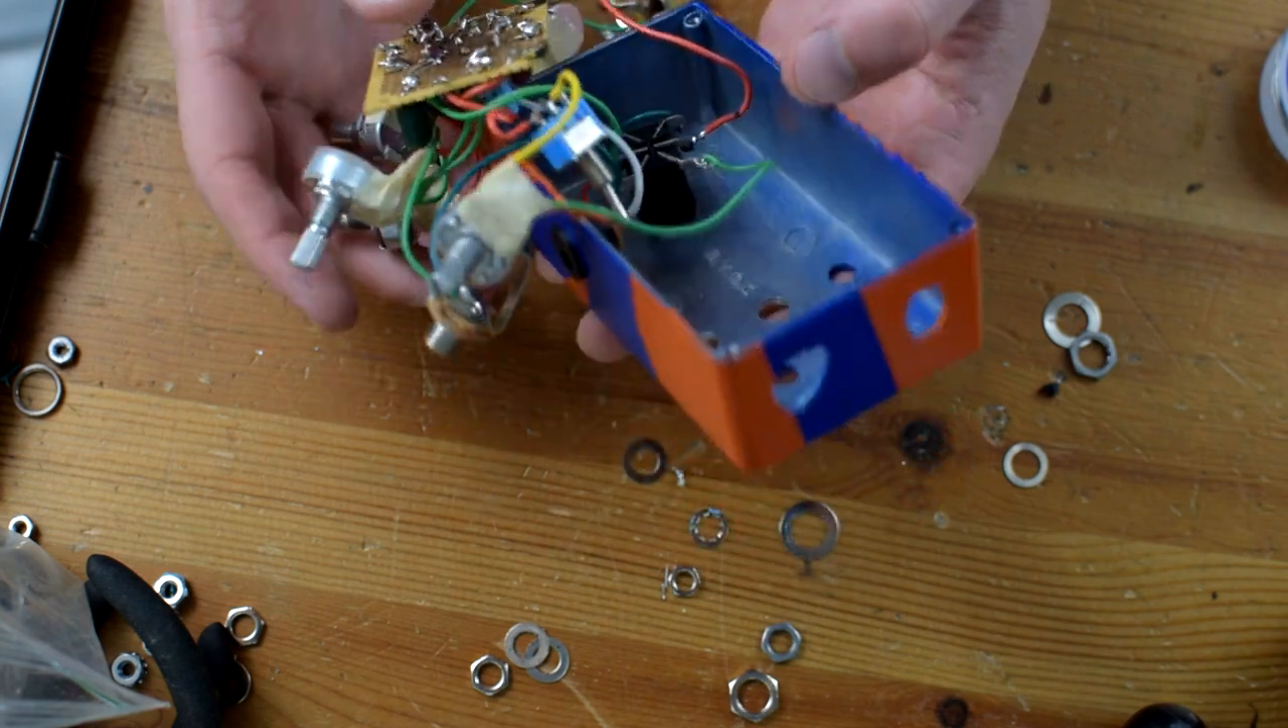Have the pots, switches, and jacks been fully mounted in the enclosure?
No.